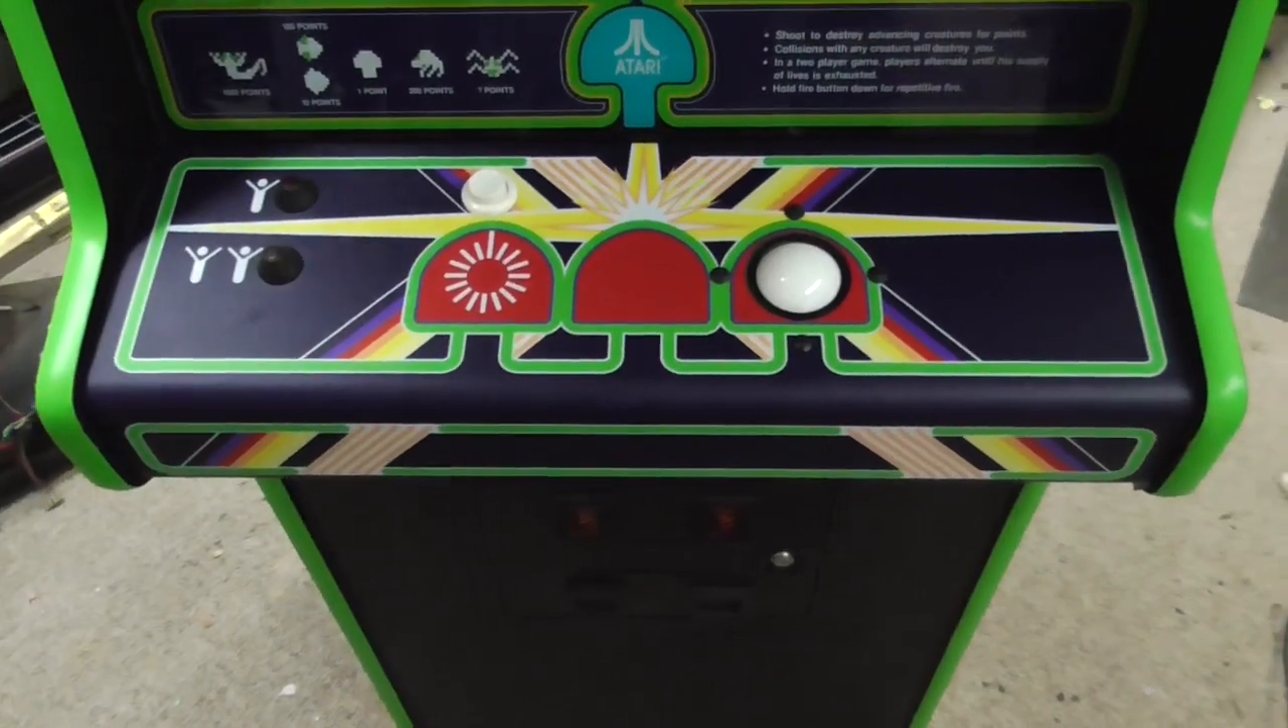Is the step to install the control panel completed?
Yes.